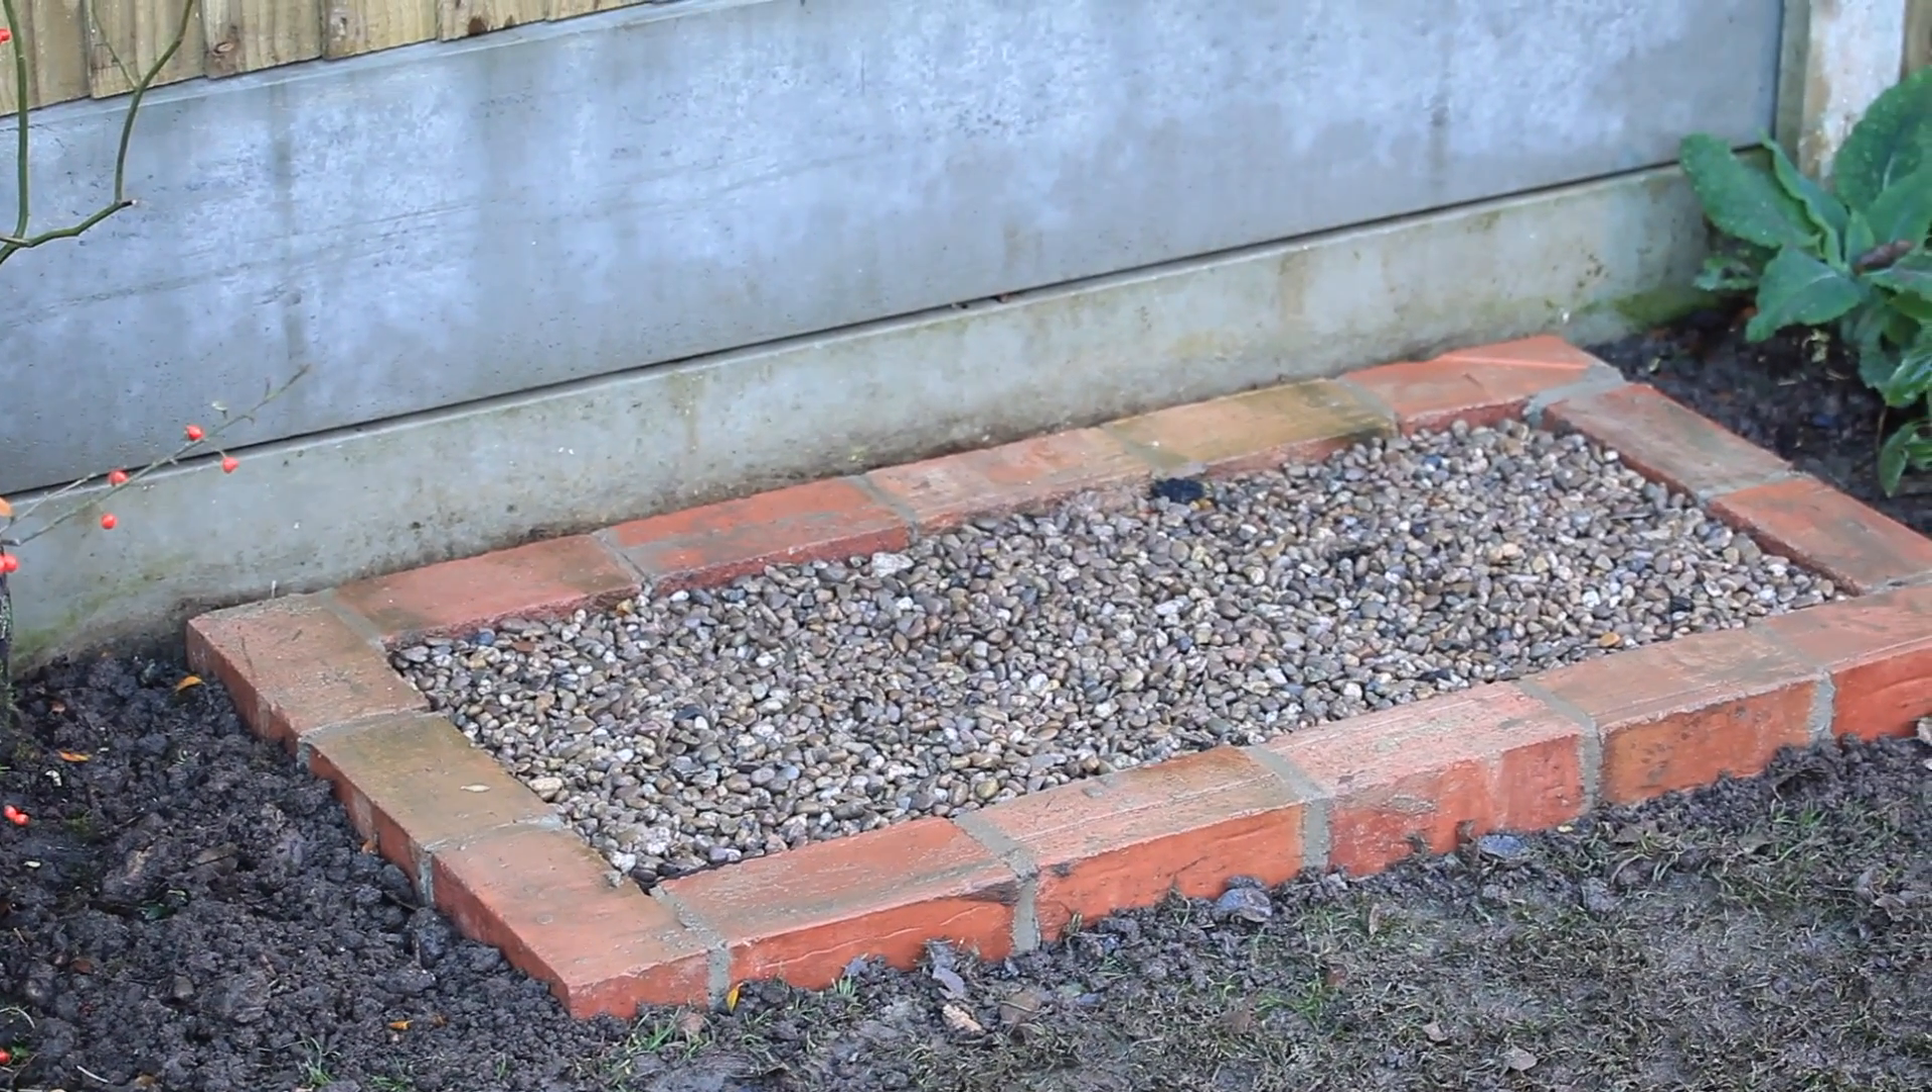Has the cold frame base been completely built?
Yes.